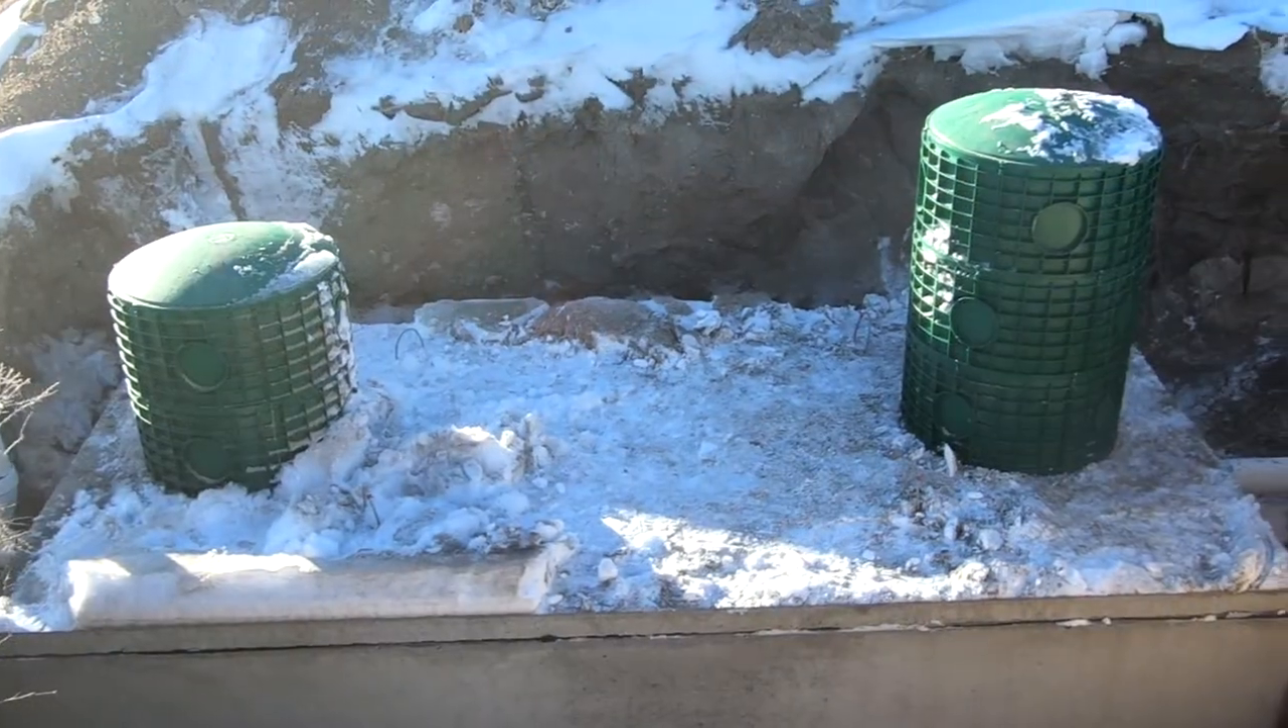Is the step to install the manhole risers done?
Yes.